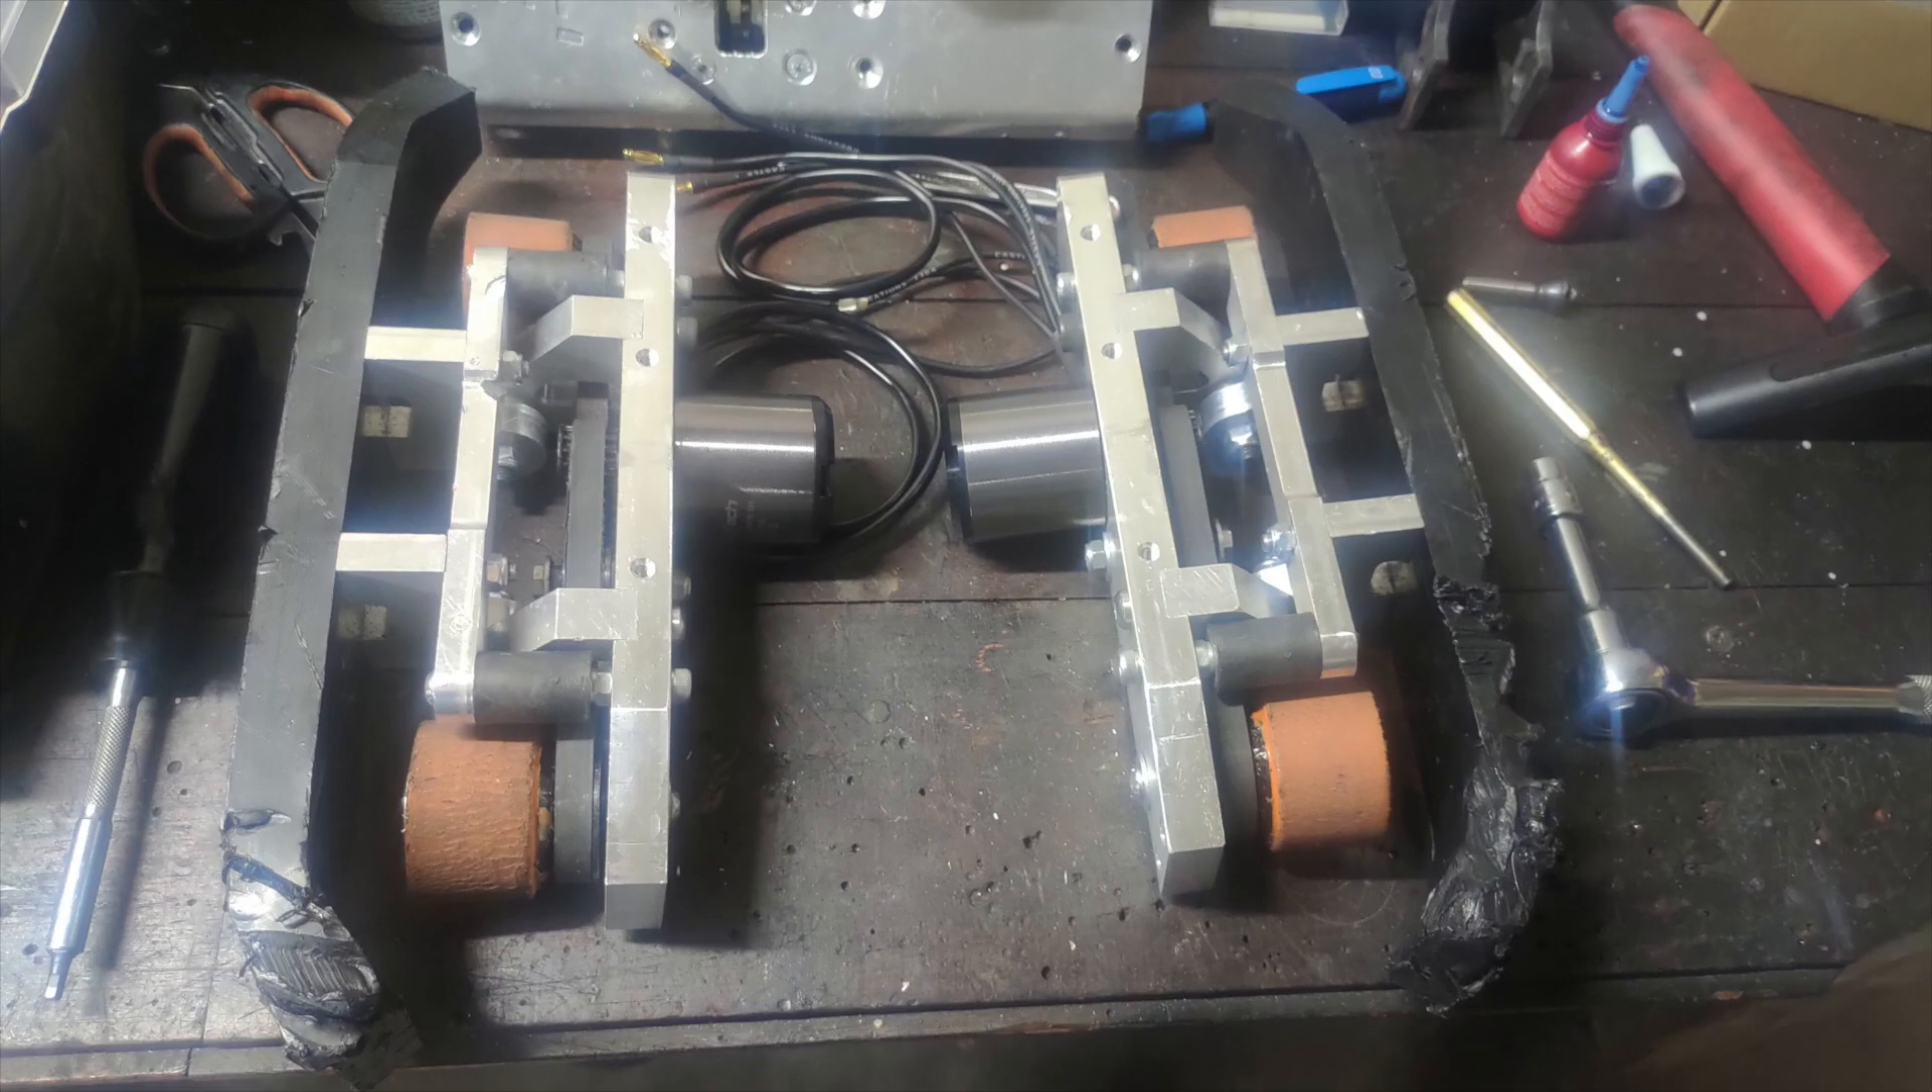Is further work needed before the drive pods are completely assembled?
No.